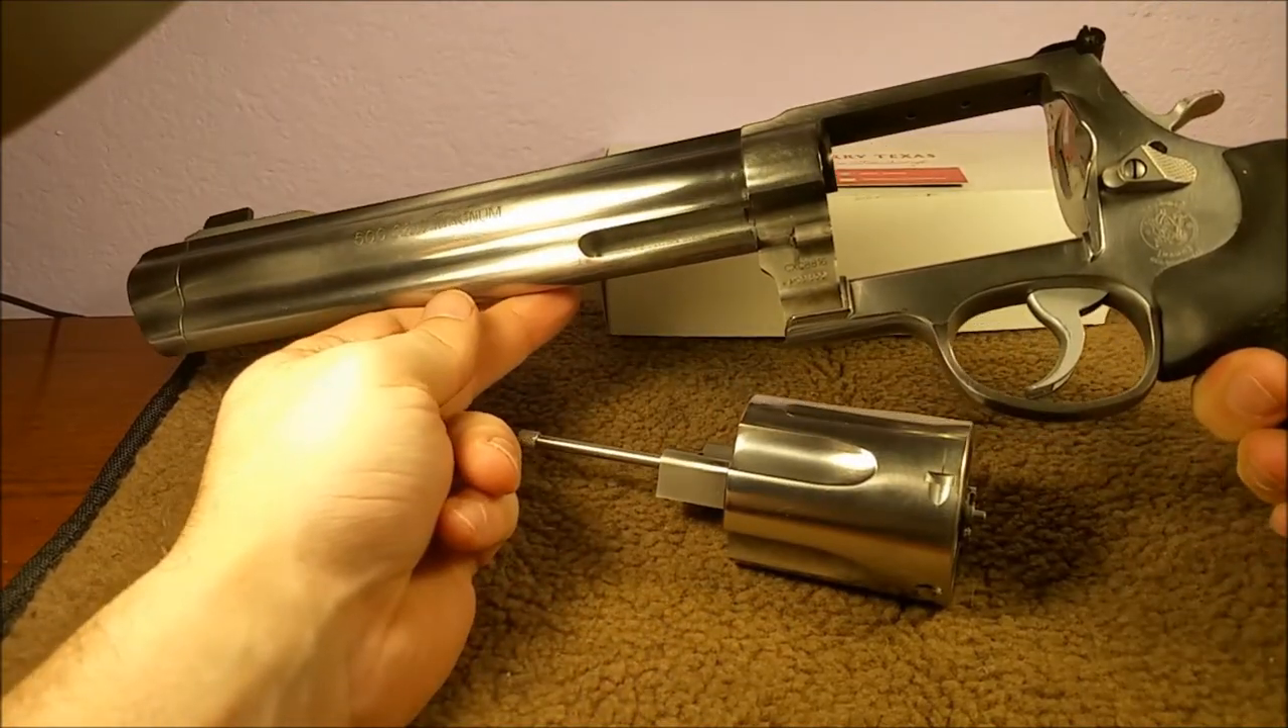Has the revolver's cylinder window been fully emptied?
Yes.